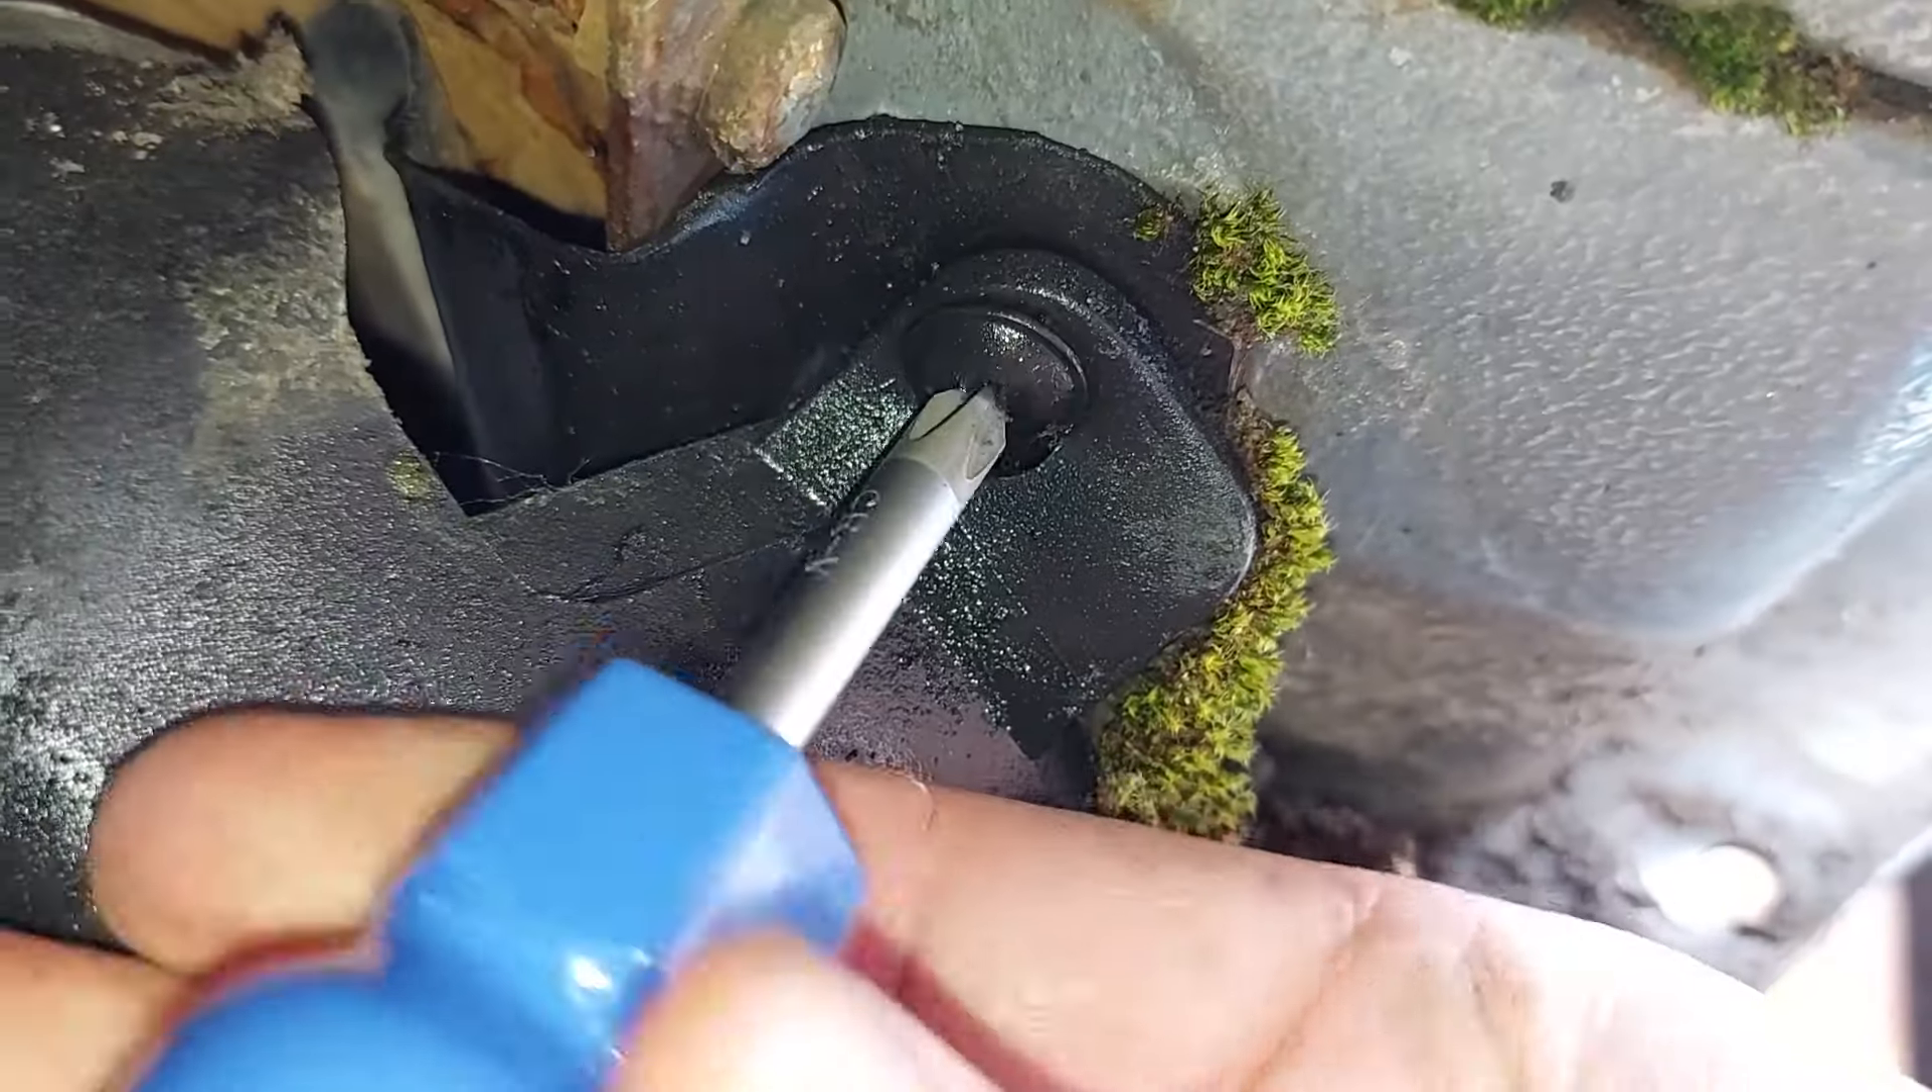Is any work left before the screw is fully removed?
Yes.